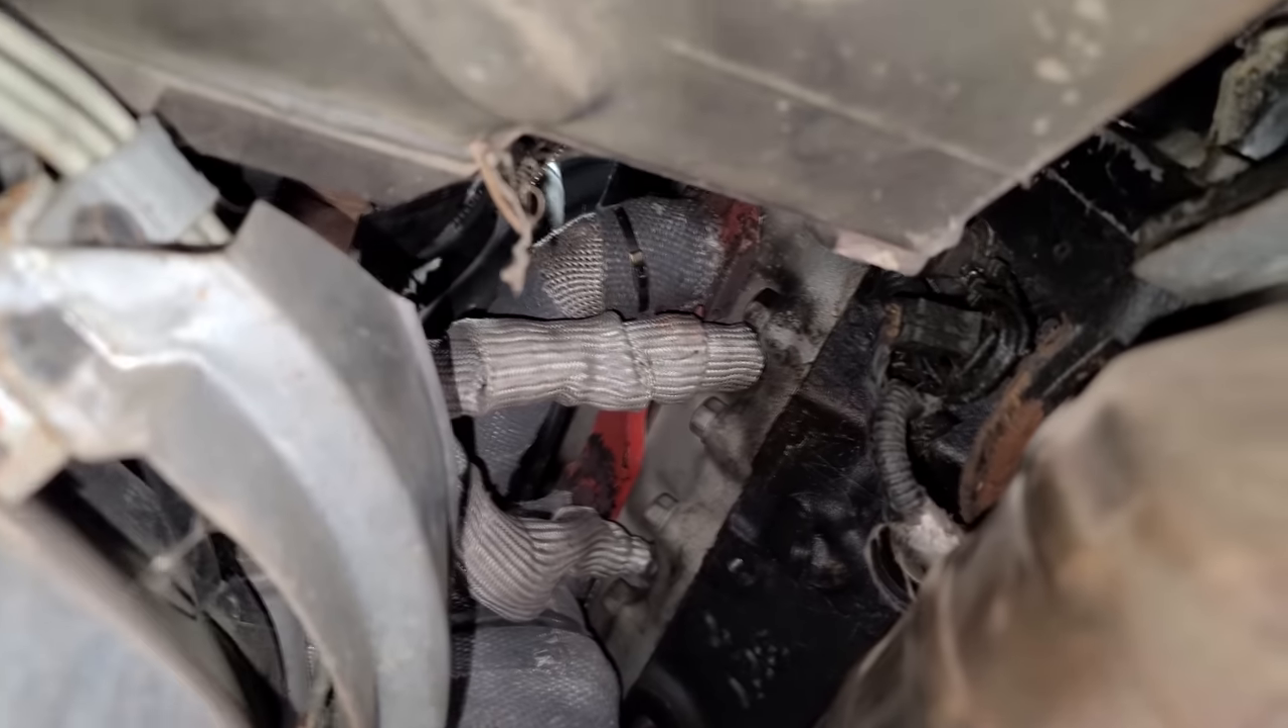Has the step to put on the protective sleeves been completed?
Yes.